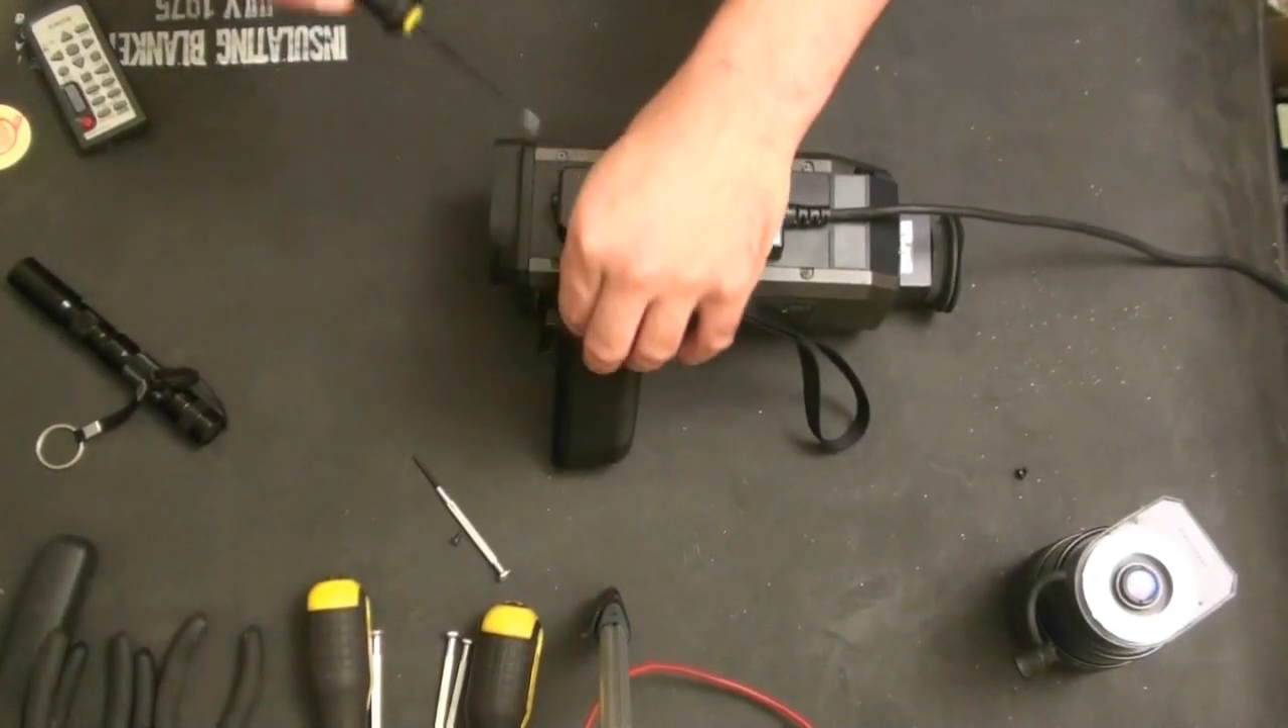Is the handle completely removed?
No.